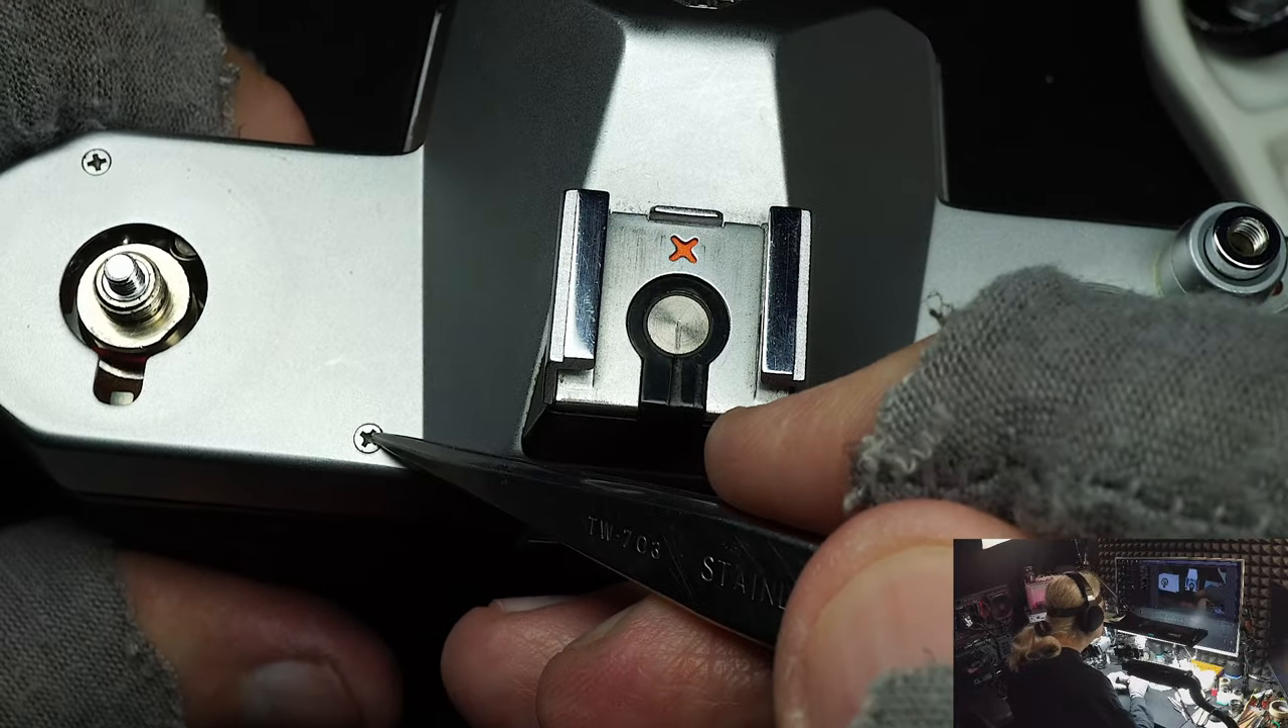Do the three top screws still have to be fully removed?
Yes.